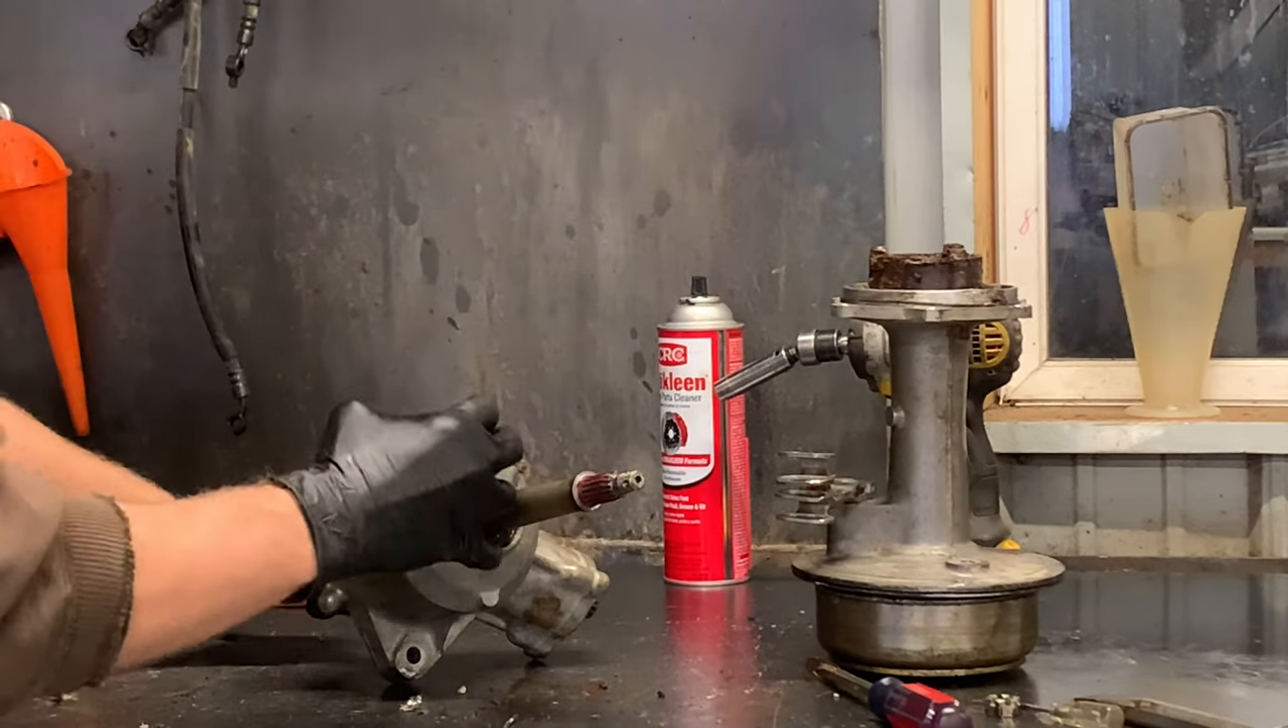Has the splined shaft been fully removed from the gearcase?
No.